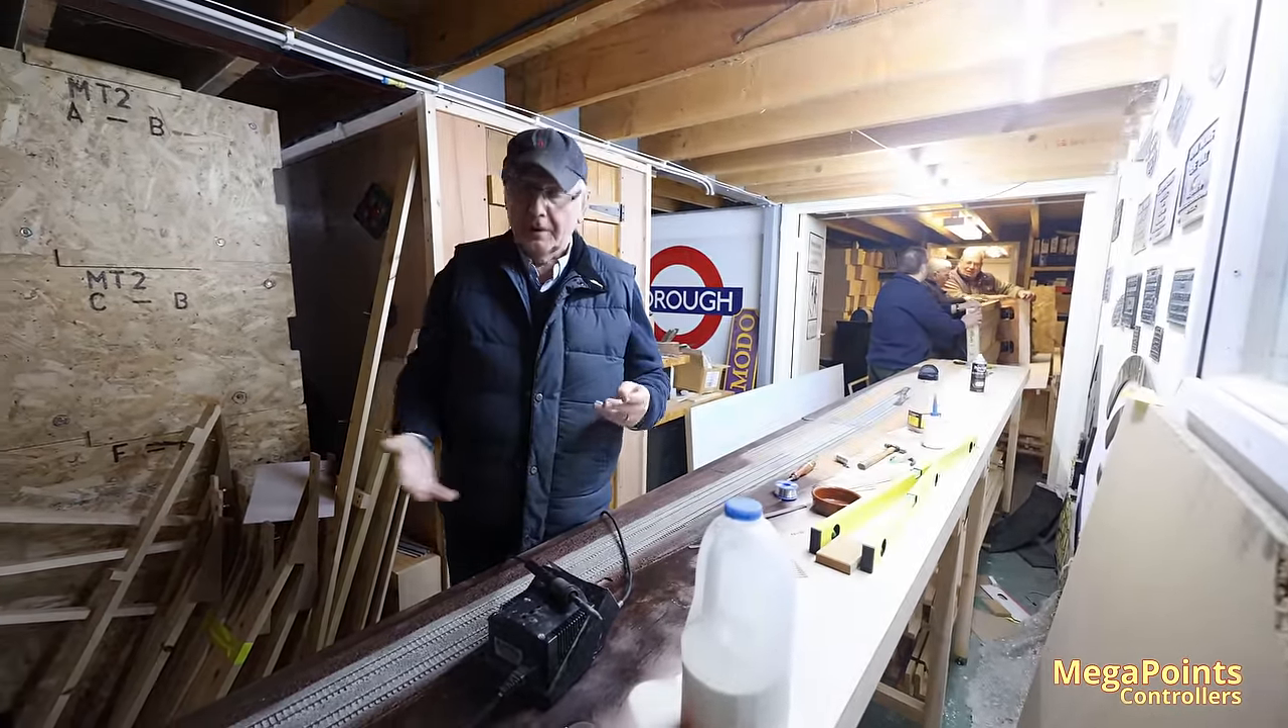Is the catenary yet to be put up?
Yes.